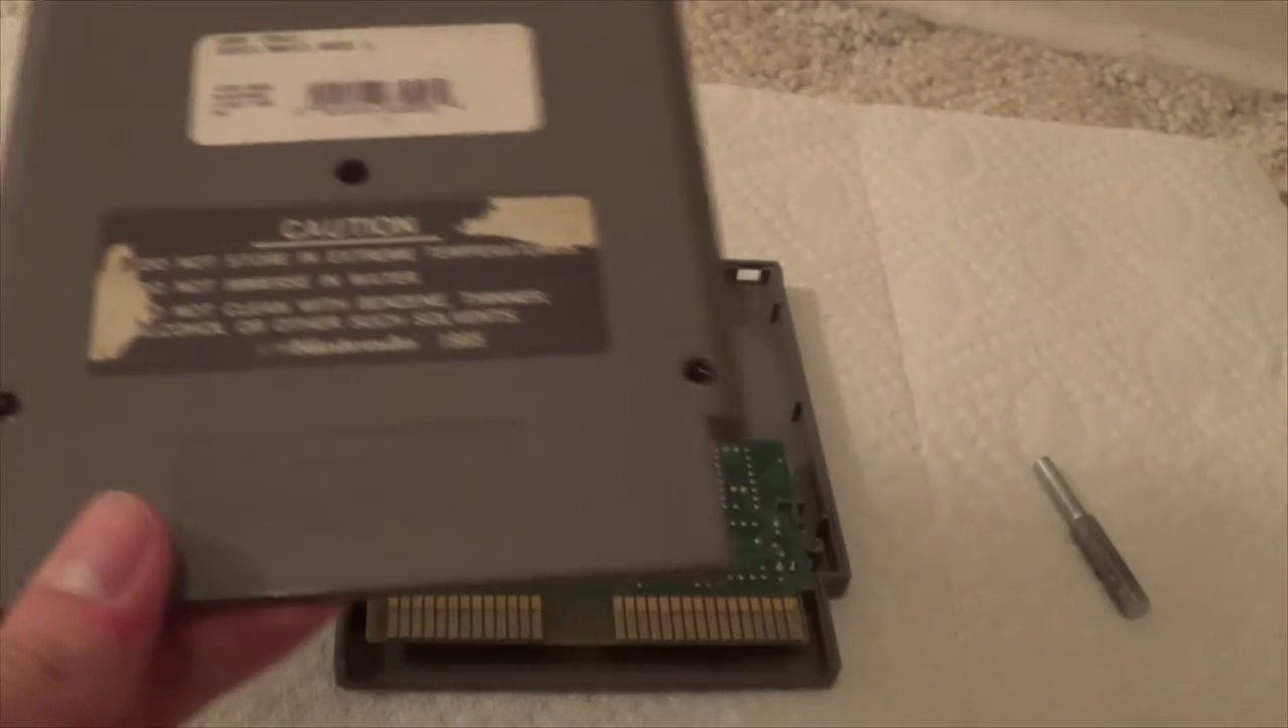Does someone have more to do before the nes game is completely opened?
No.